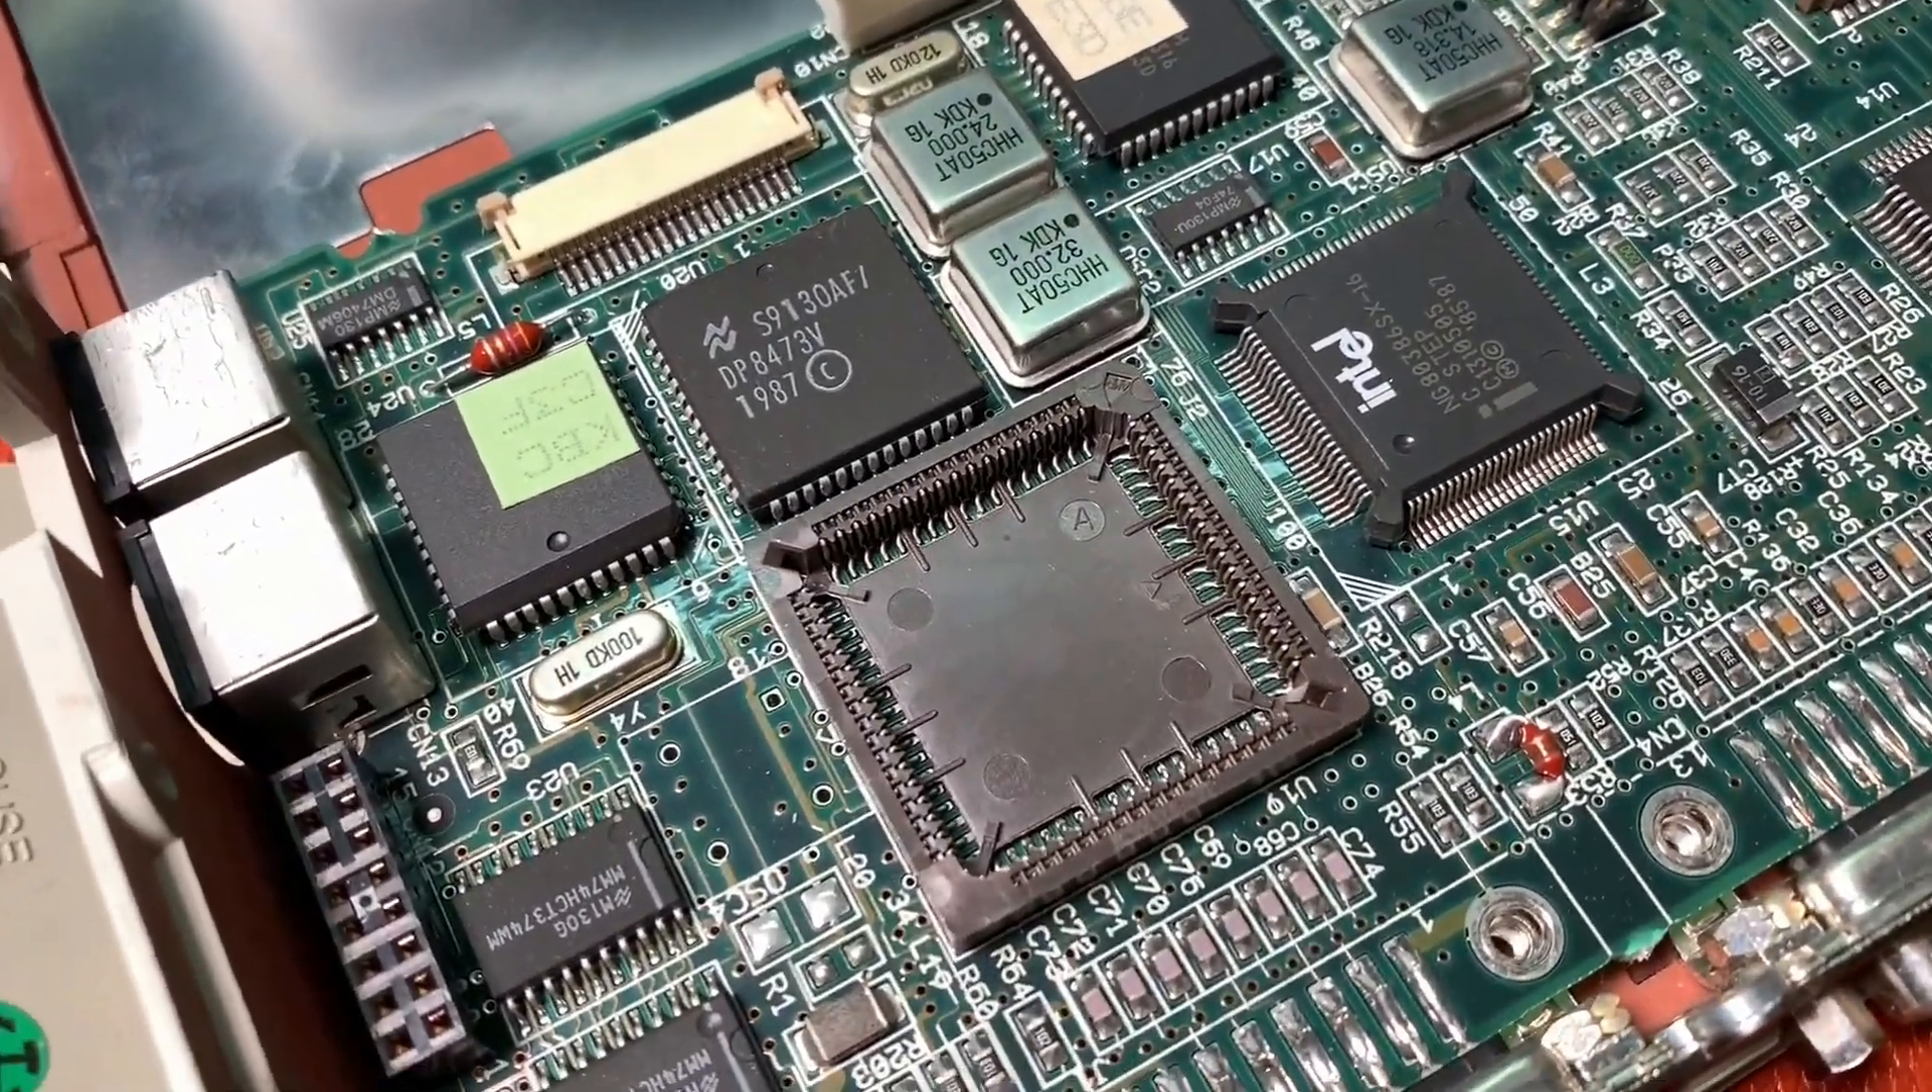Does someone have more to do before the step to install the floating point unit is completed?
Yes.